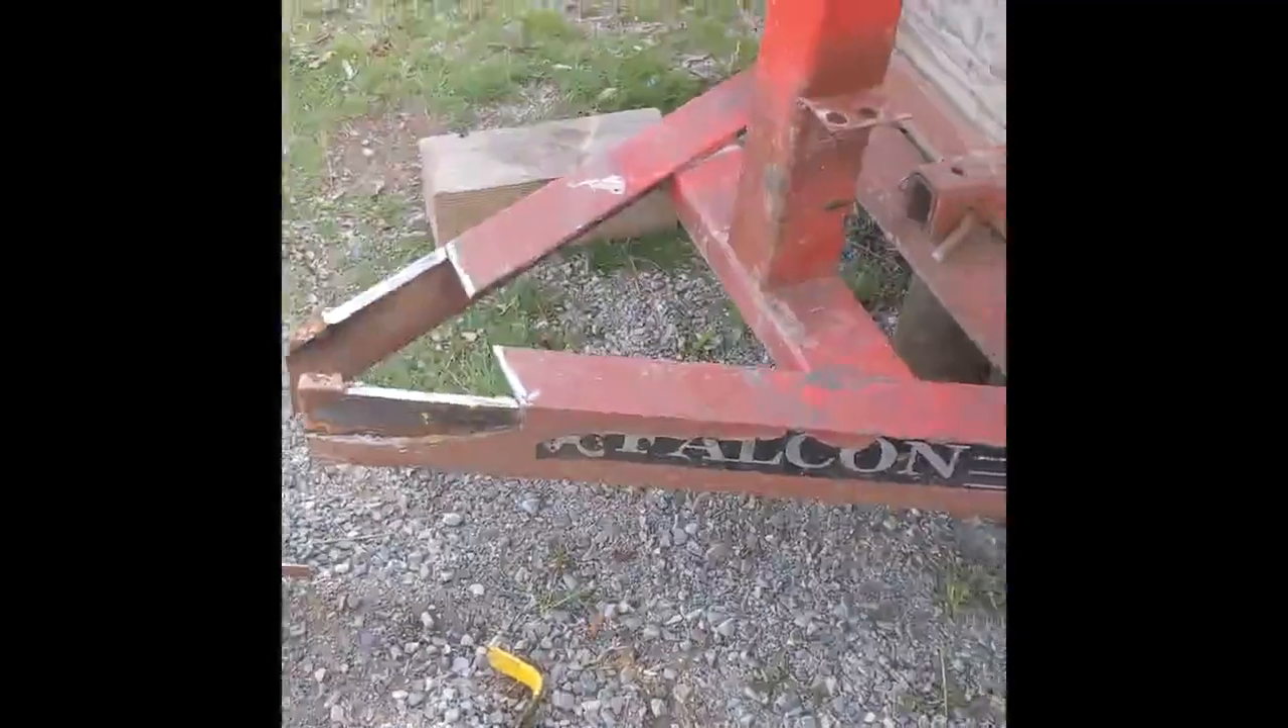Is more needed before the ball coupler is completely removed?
No.